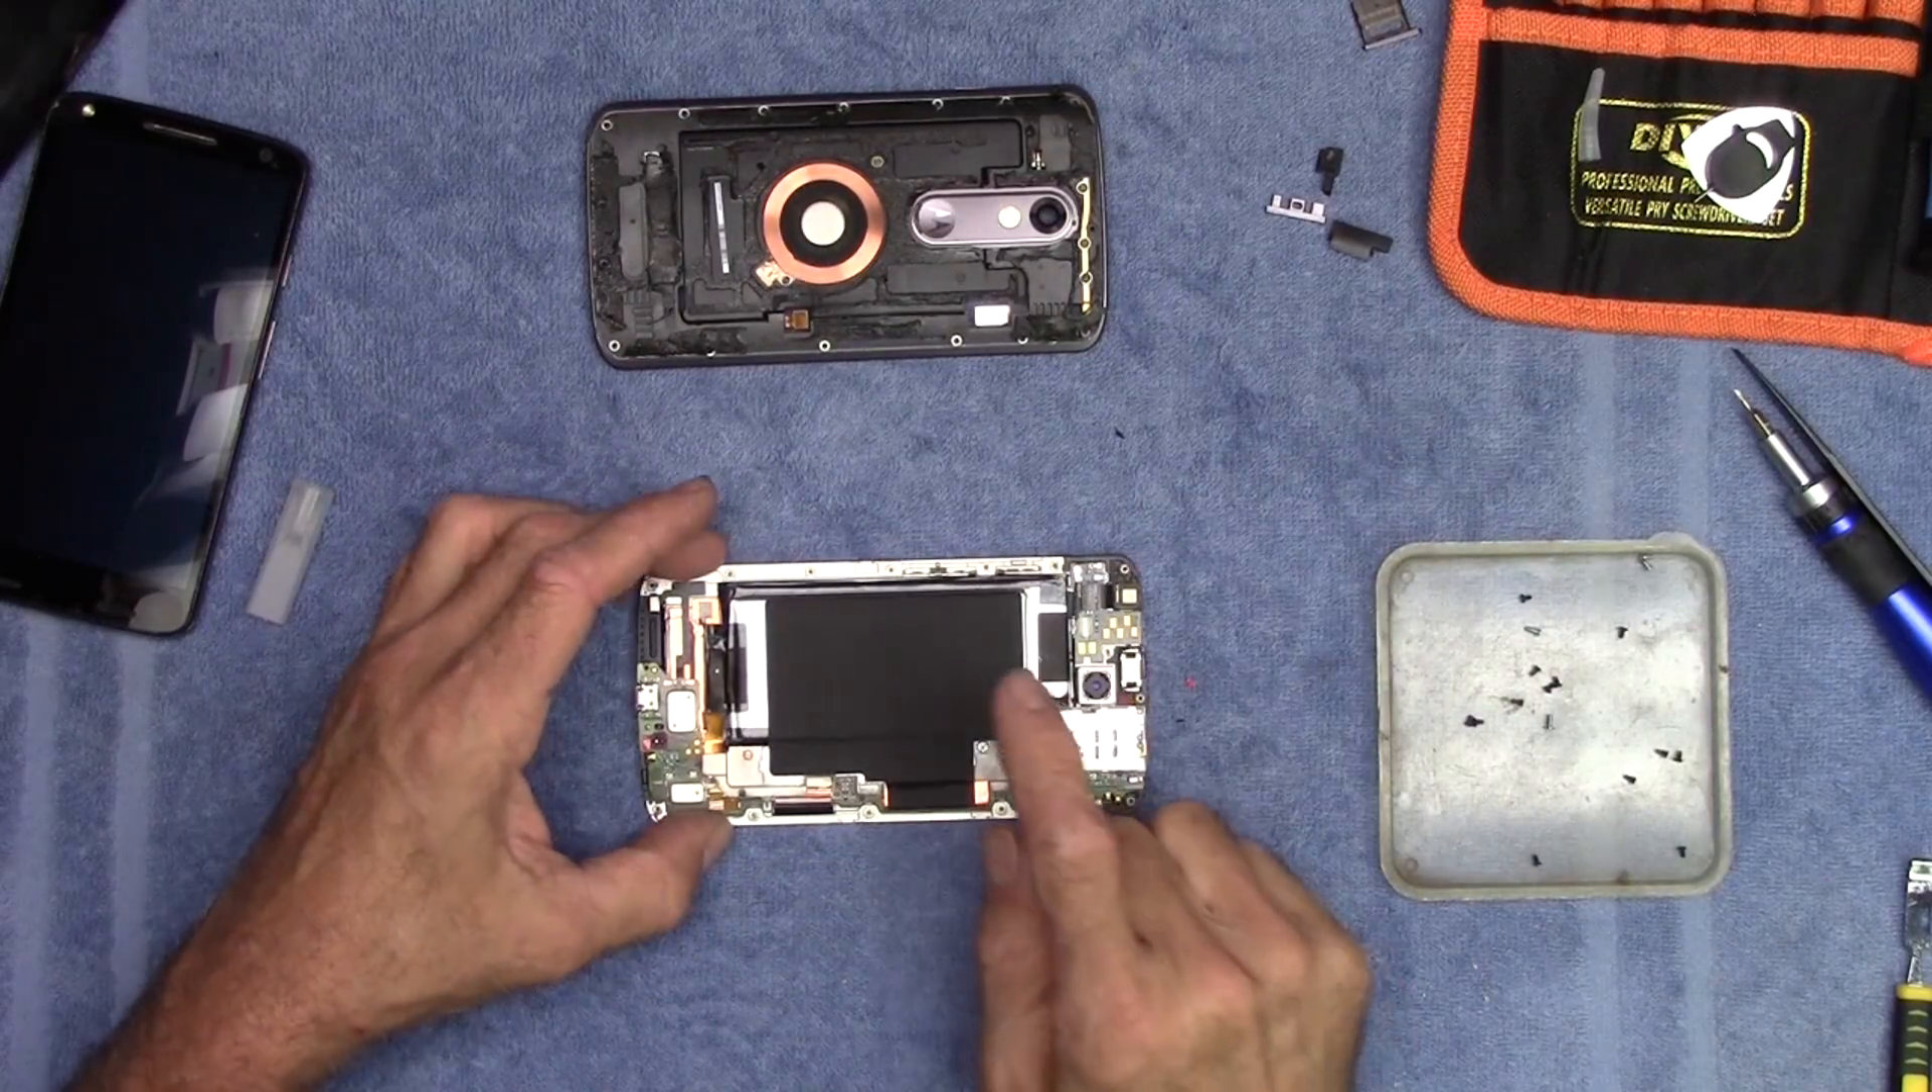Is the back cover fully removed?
Yes.